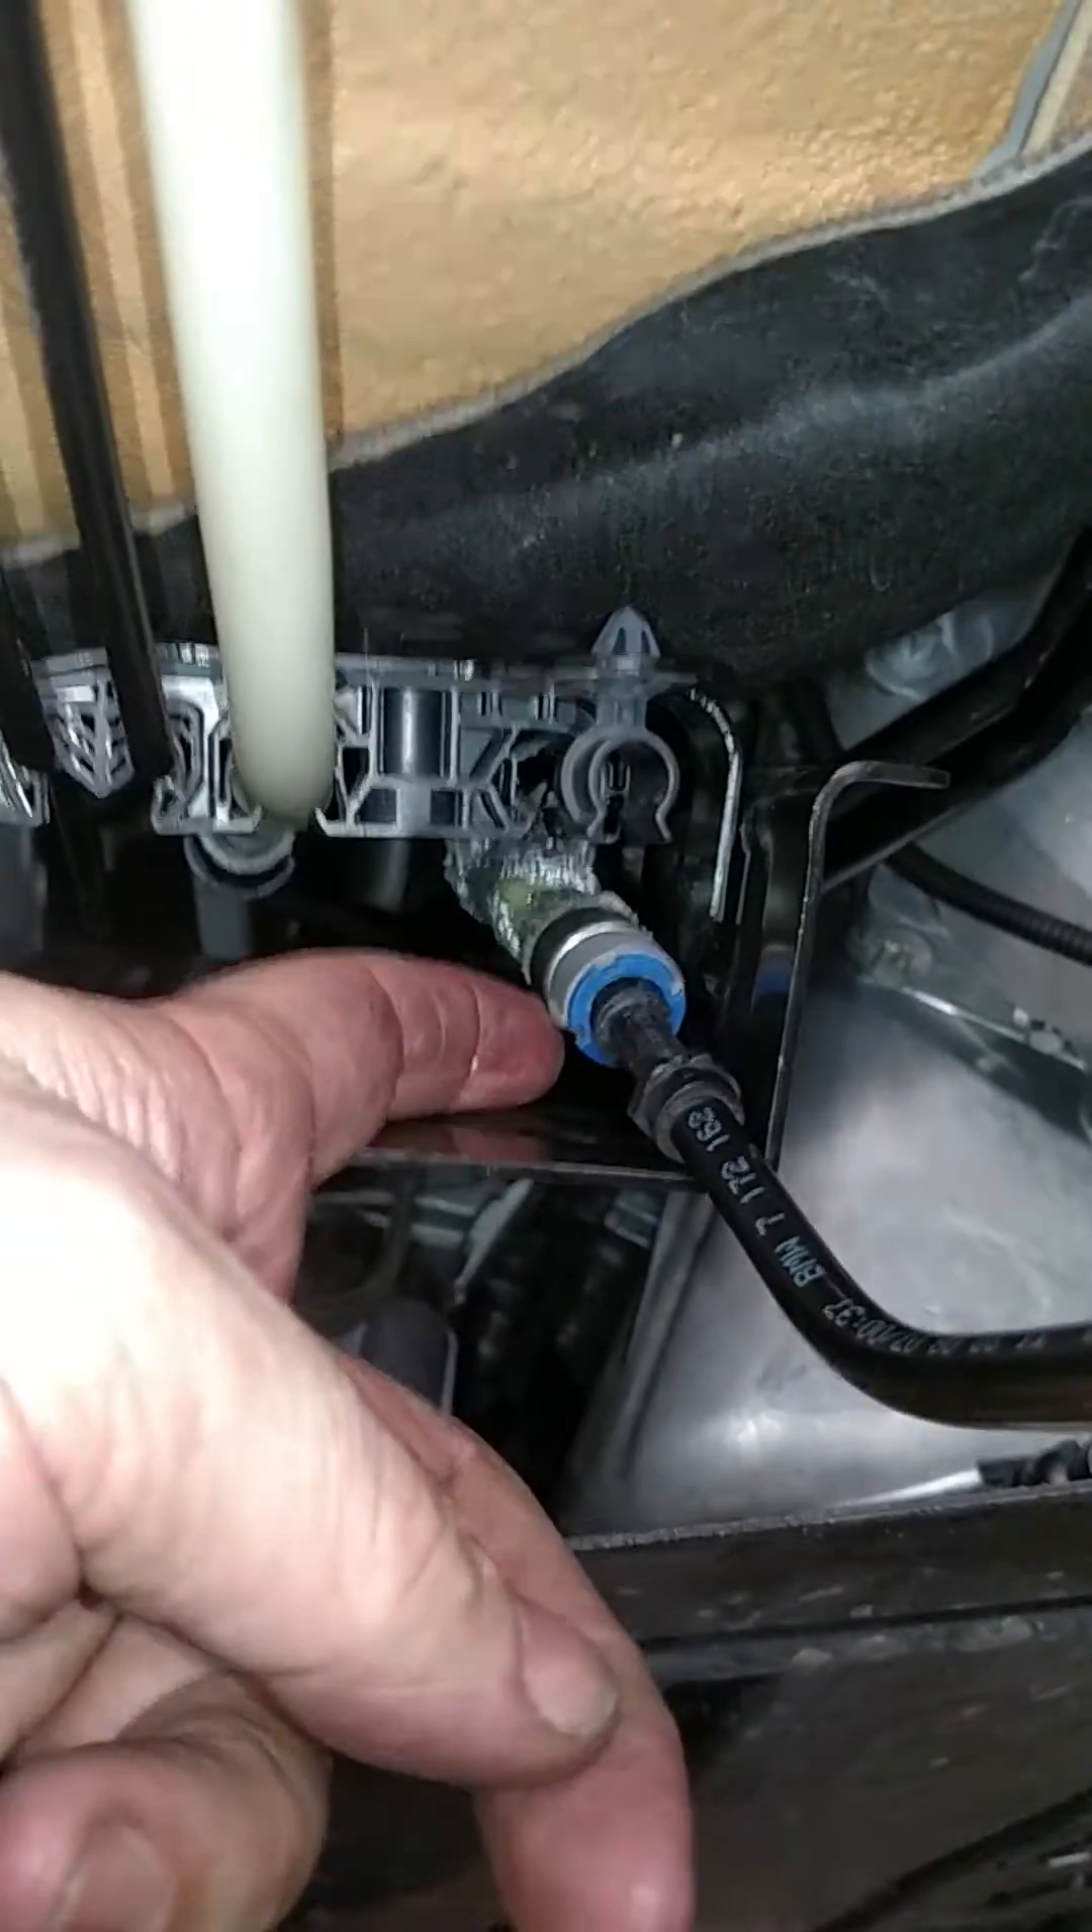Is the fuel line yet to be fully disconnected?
Yes.